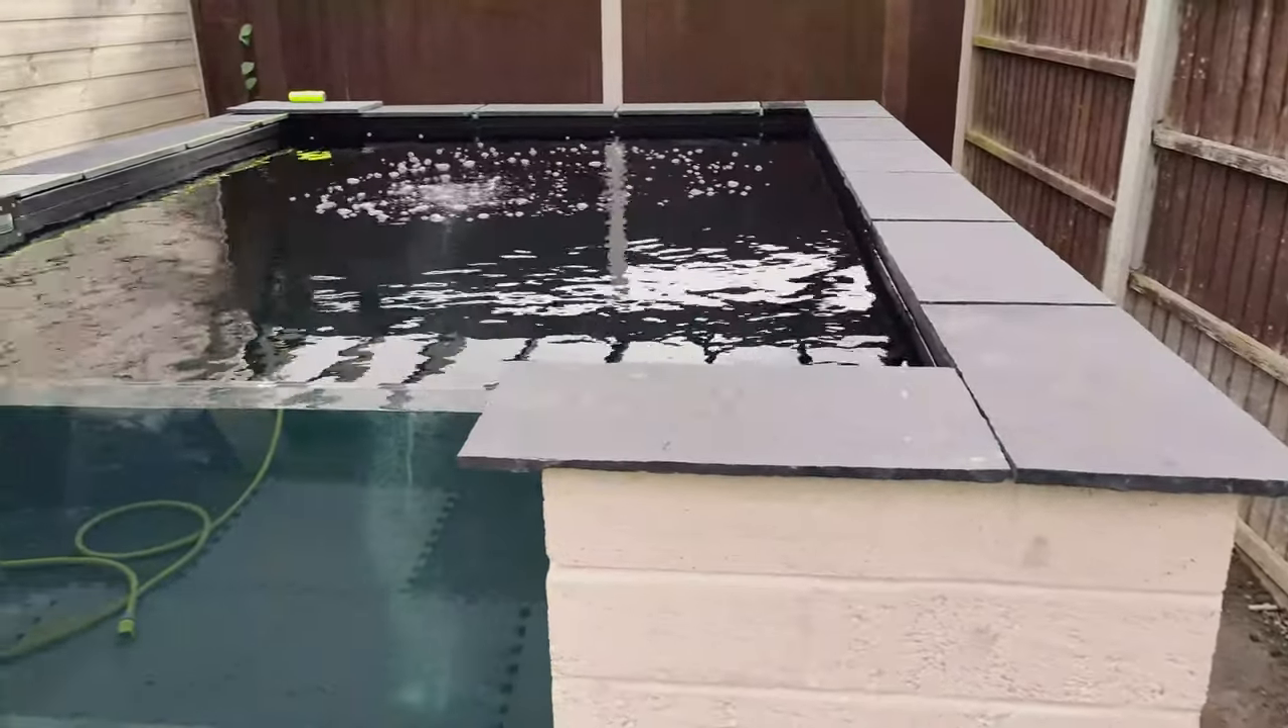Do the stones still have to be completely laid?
No.